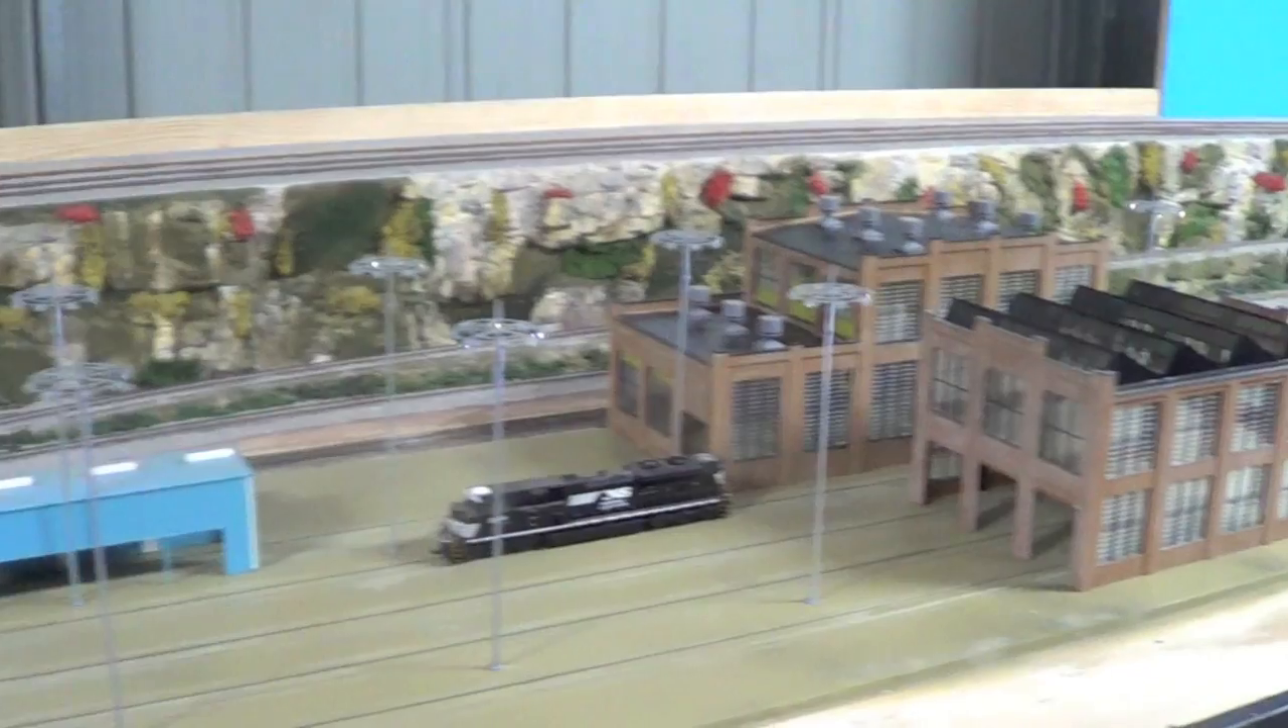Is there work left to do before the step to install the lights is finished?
No.